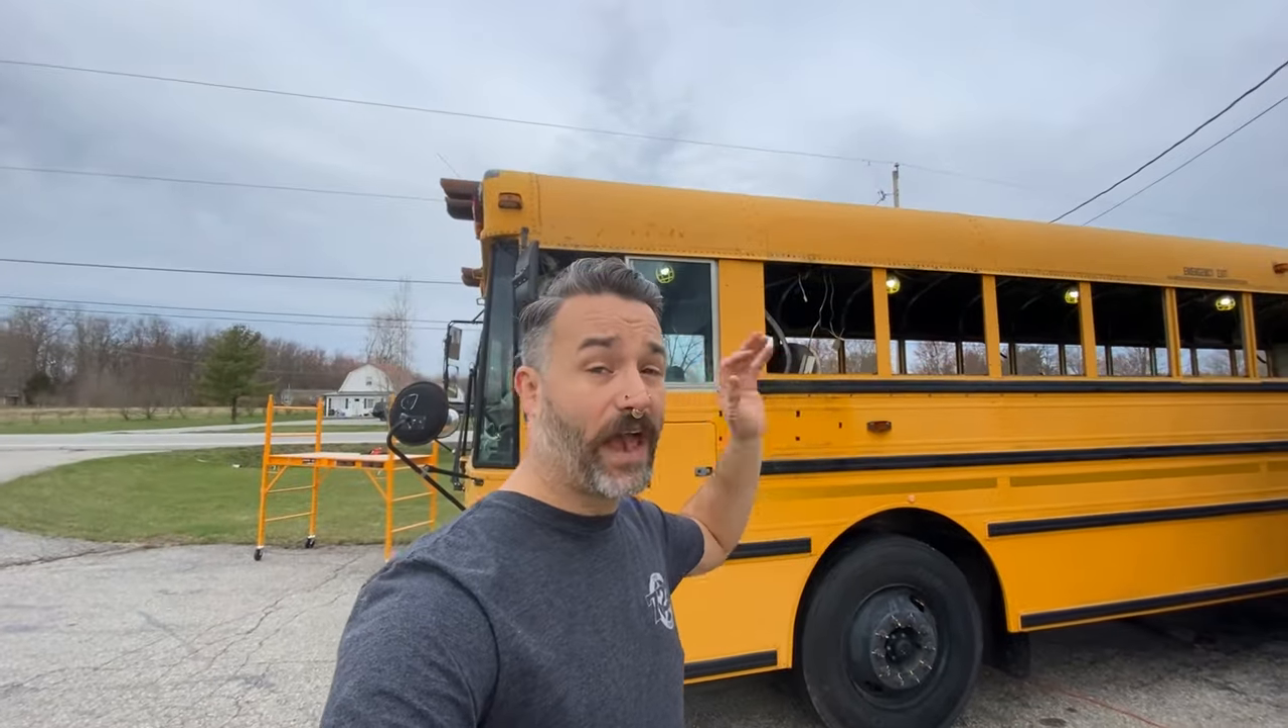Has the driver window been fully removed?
No.